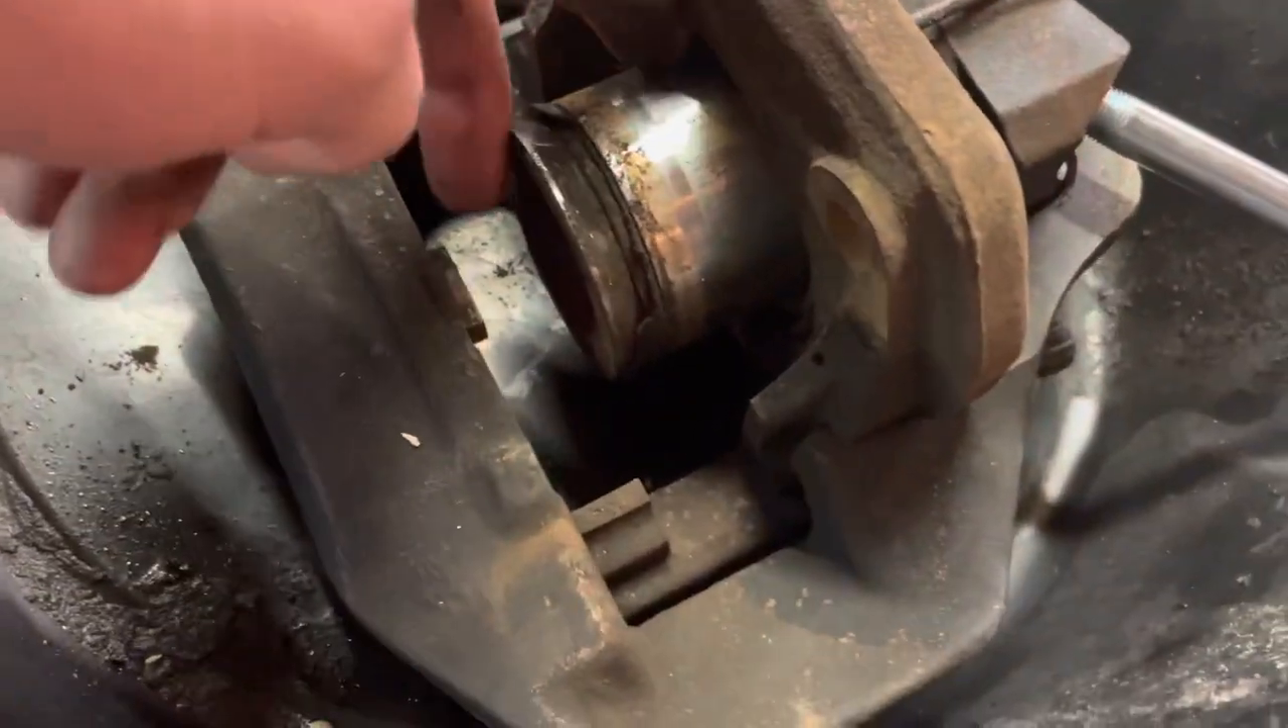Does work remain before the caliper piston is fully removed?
Yes.